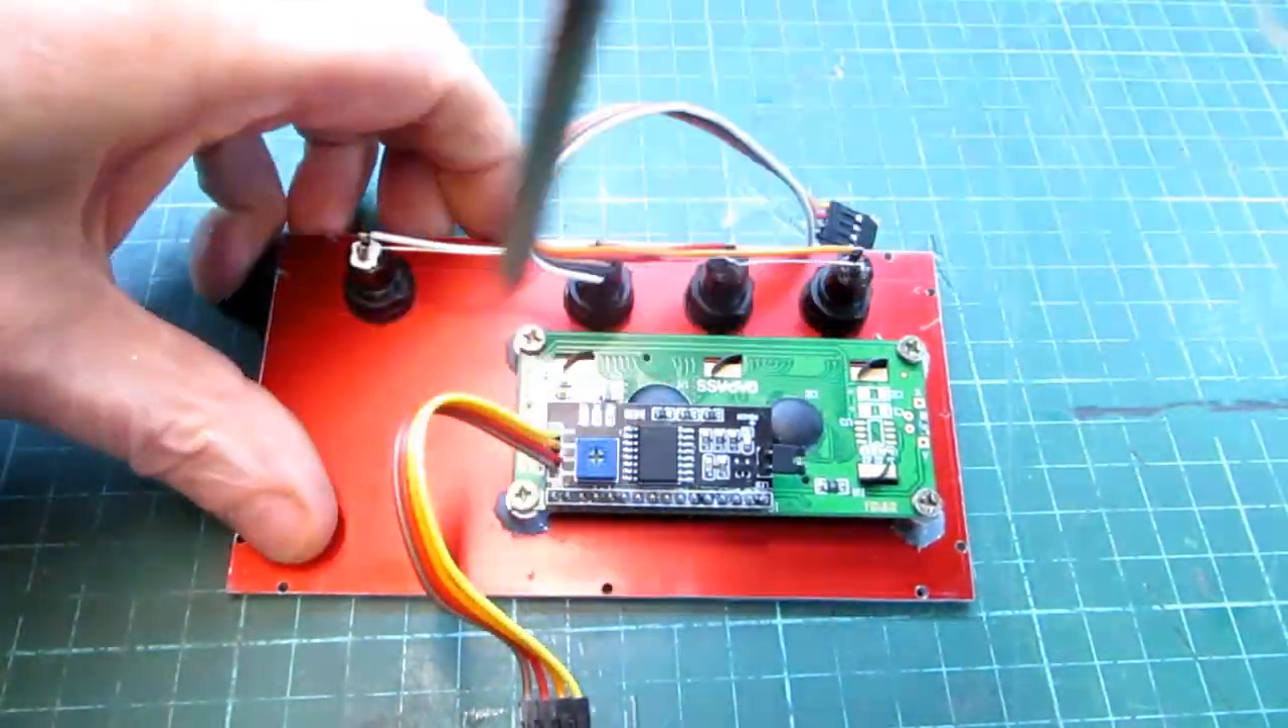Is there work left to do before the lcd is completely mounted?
No.